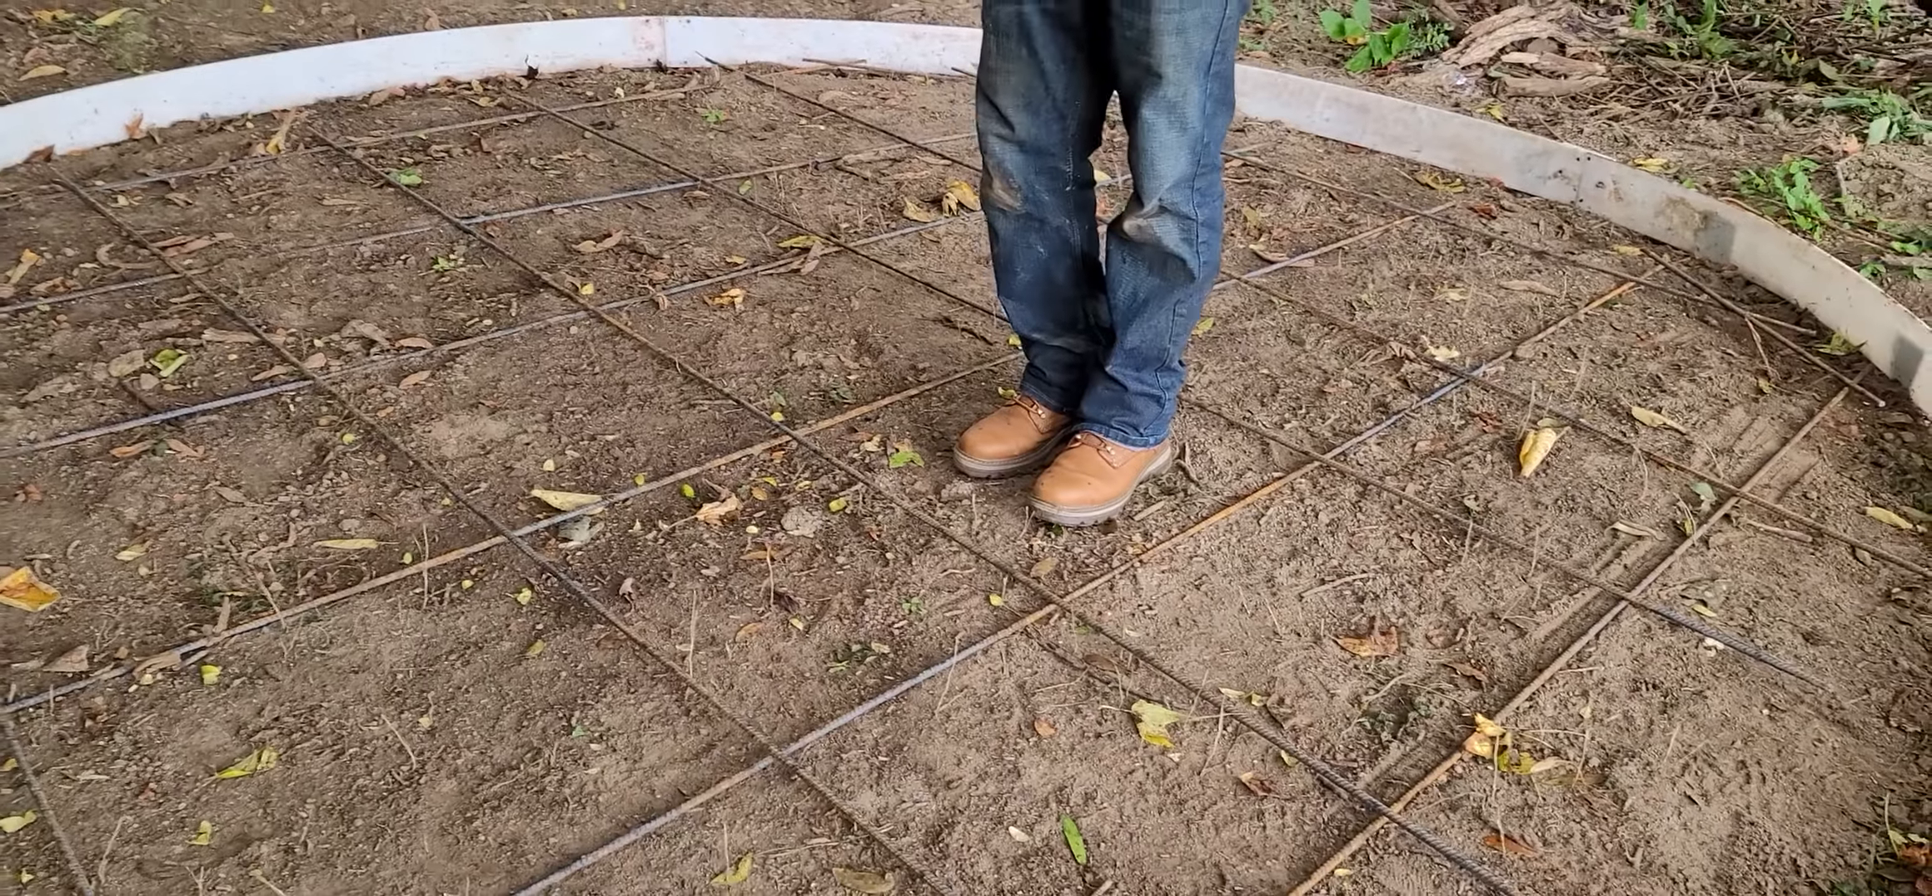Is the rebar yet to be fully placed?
No.